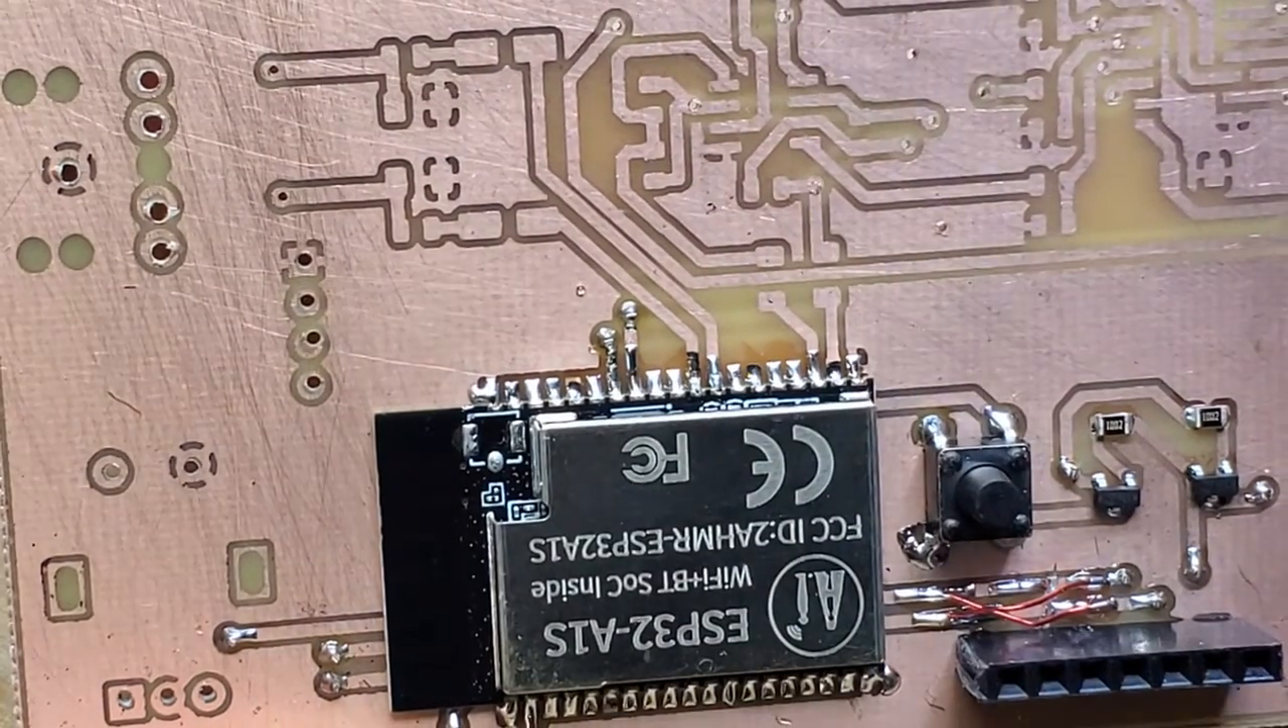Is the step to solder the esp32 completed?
Yes.